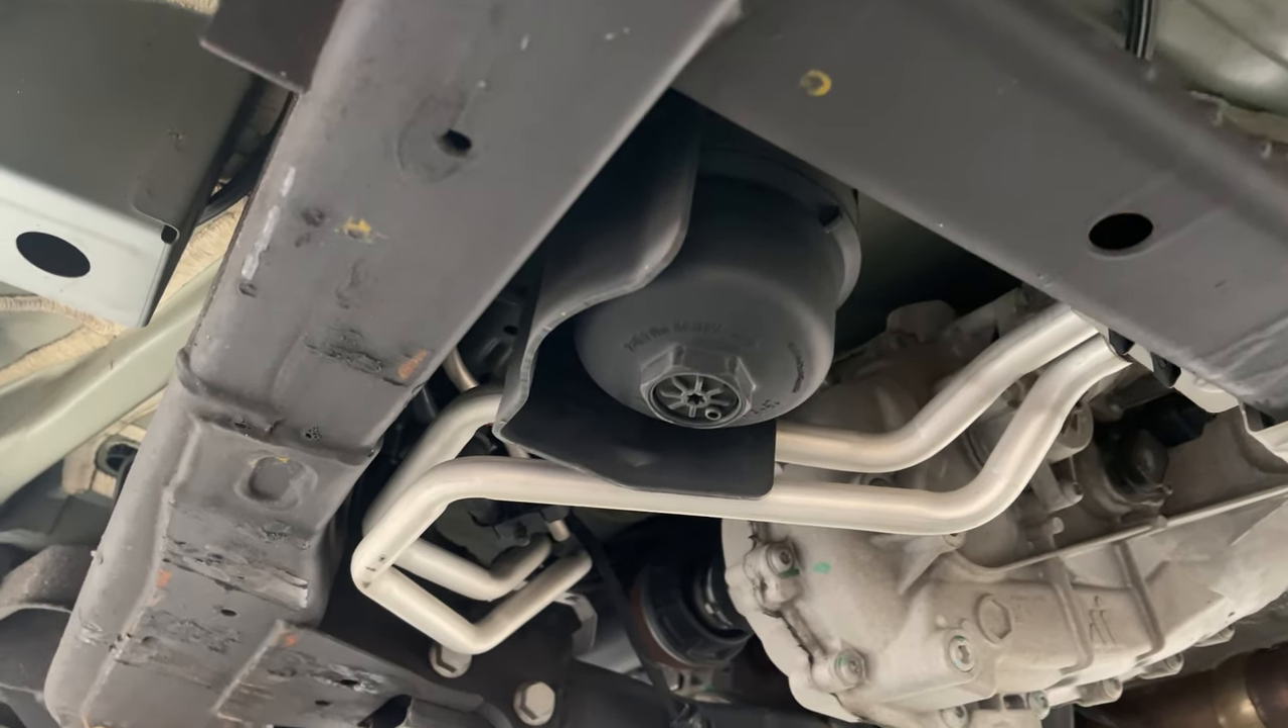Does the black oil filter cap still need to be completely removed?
Yes.